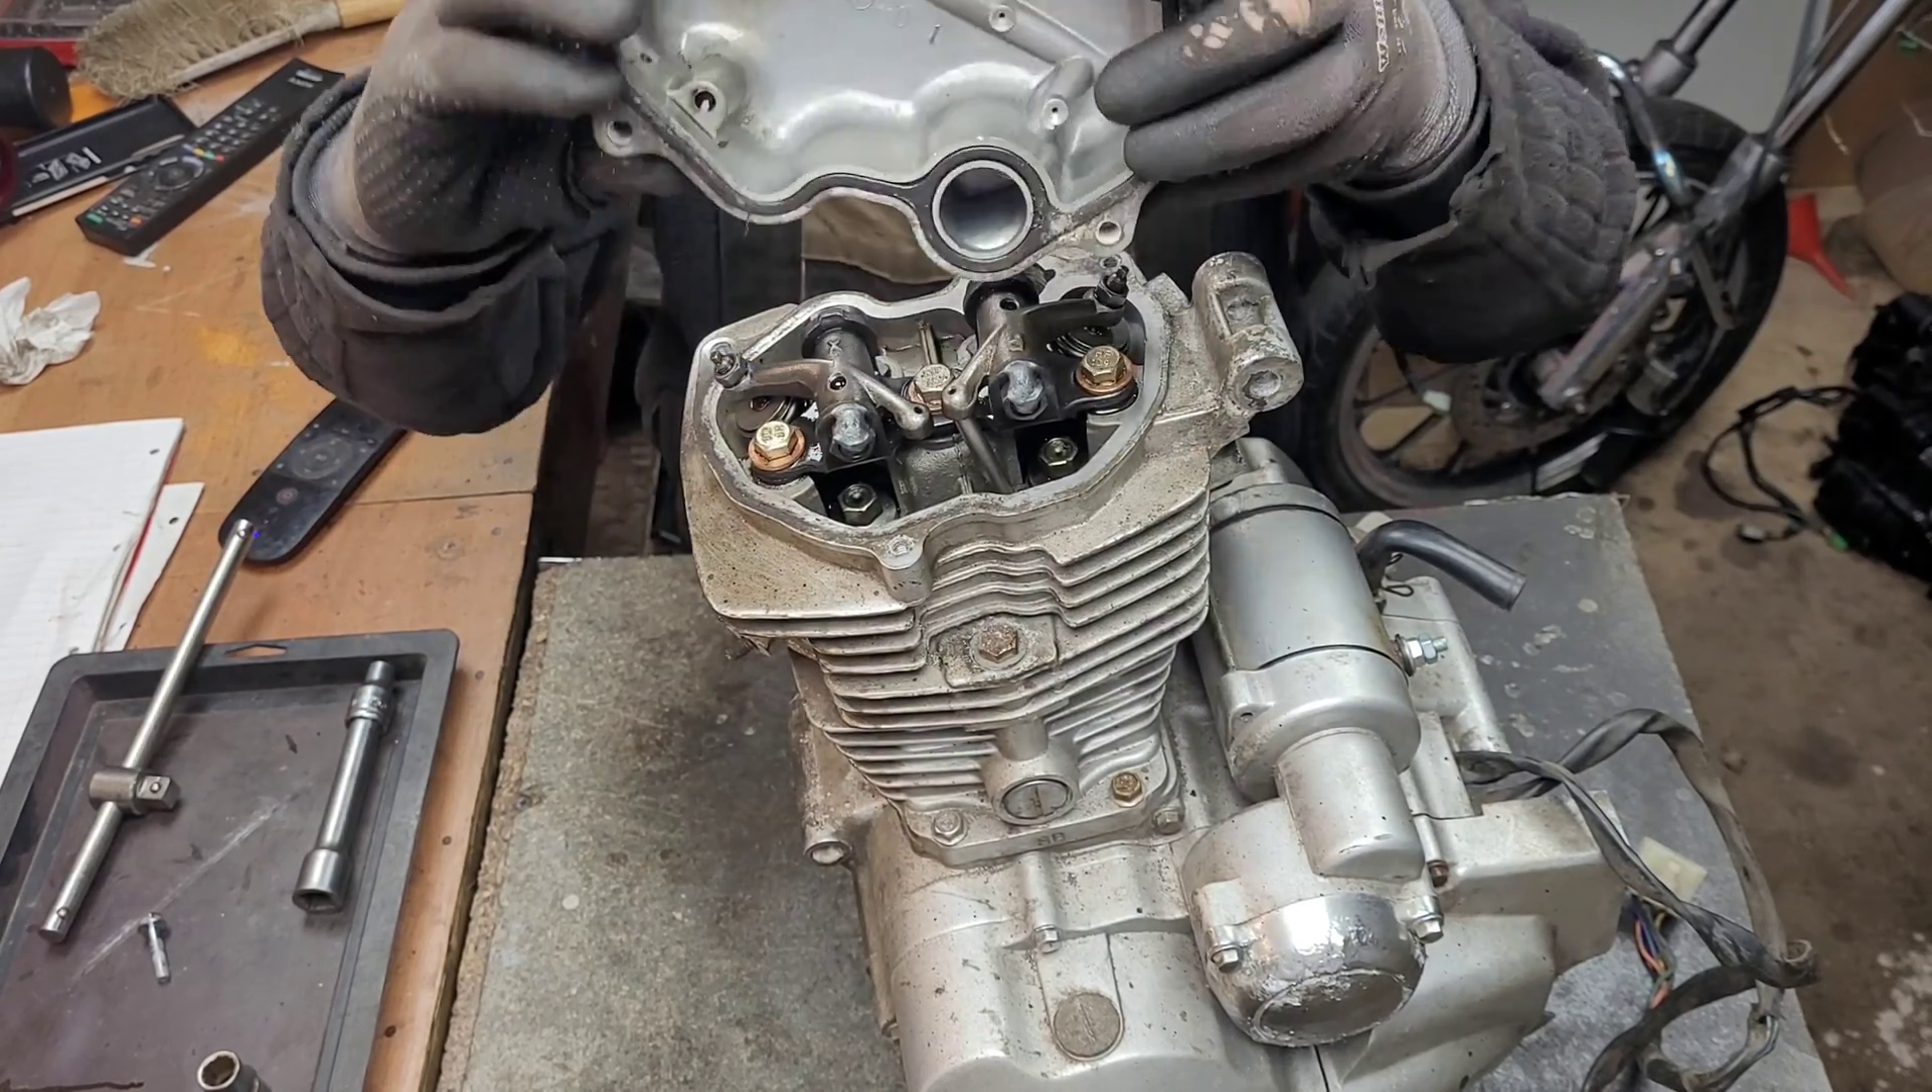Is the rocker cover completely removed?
Yes.